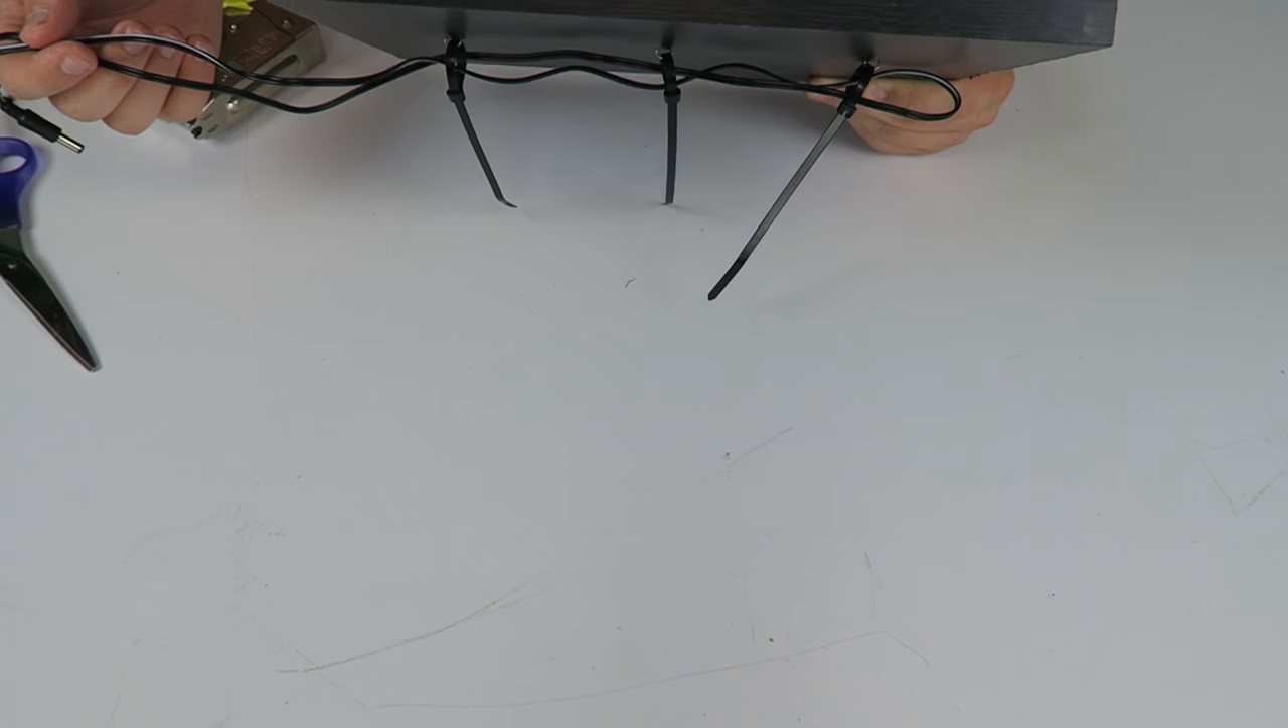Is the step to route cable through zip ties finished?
Yes.